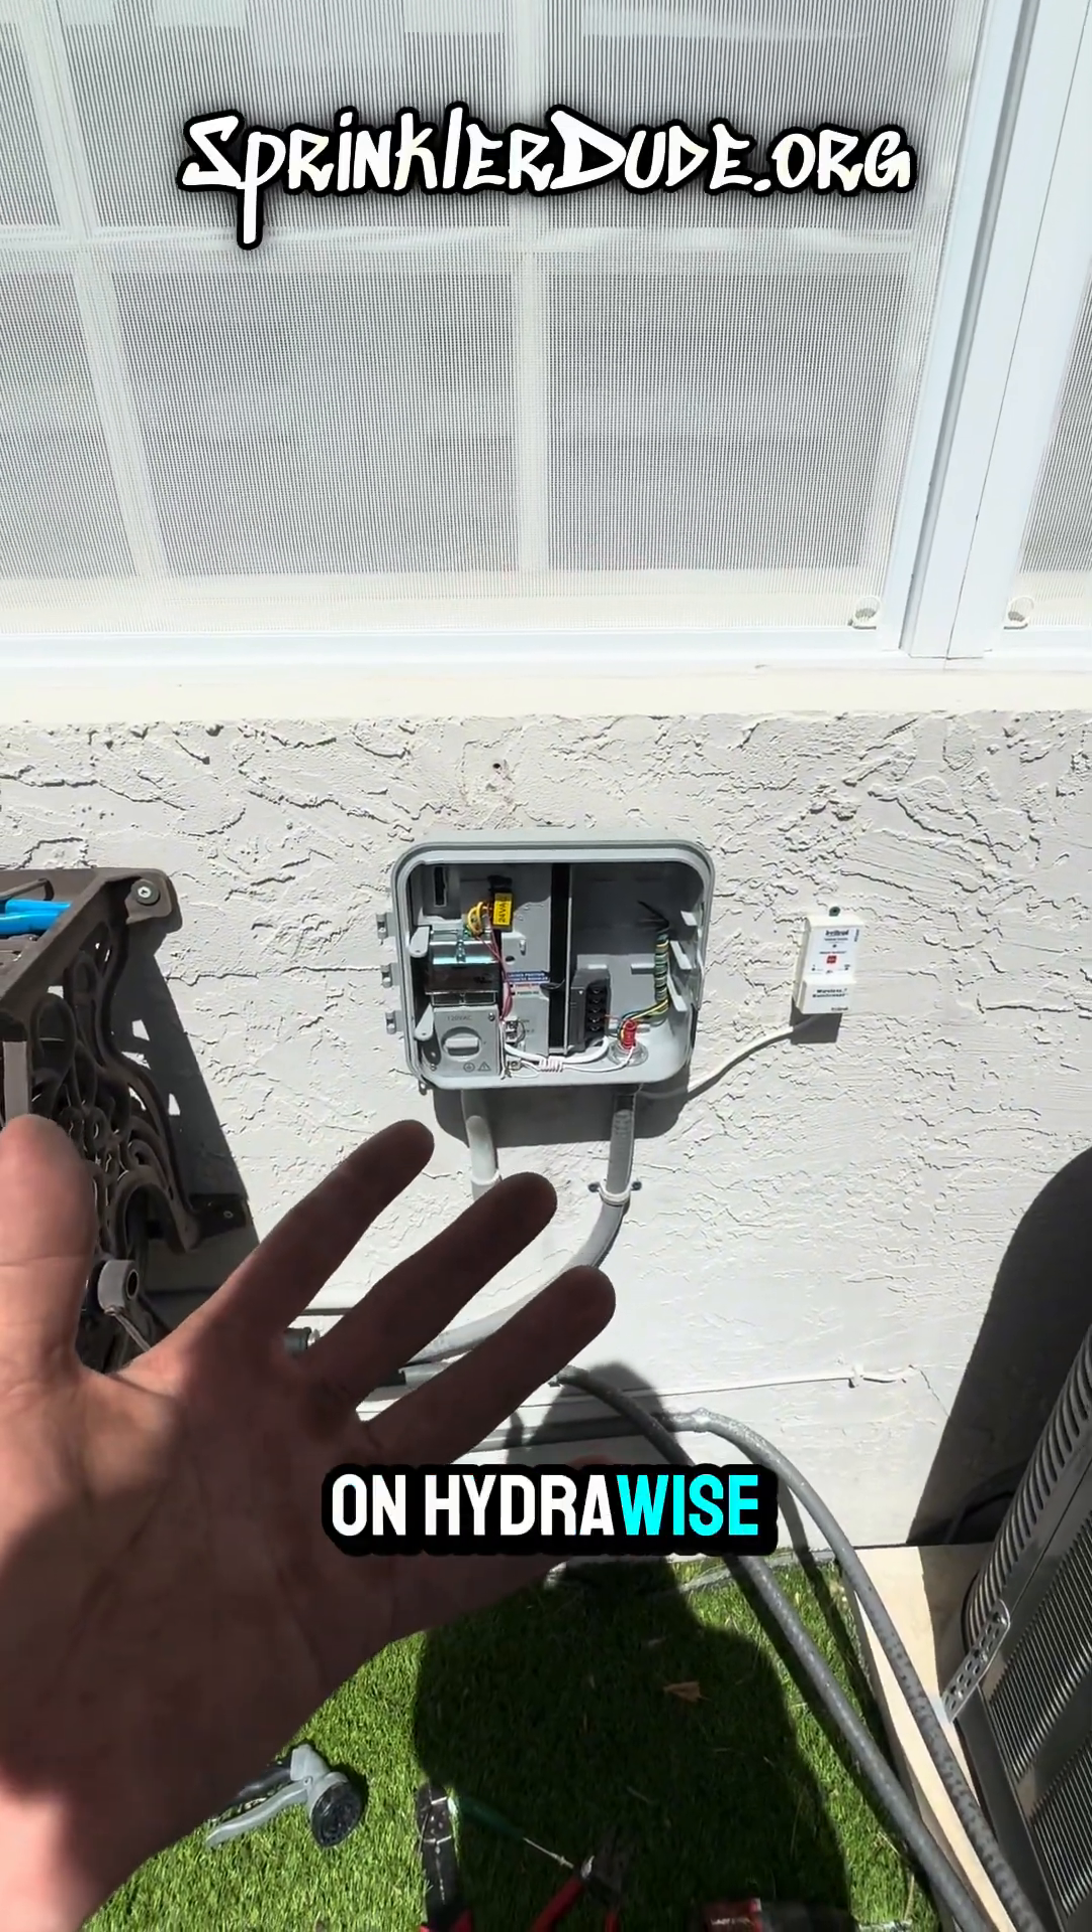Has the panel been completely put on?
No.